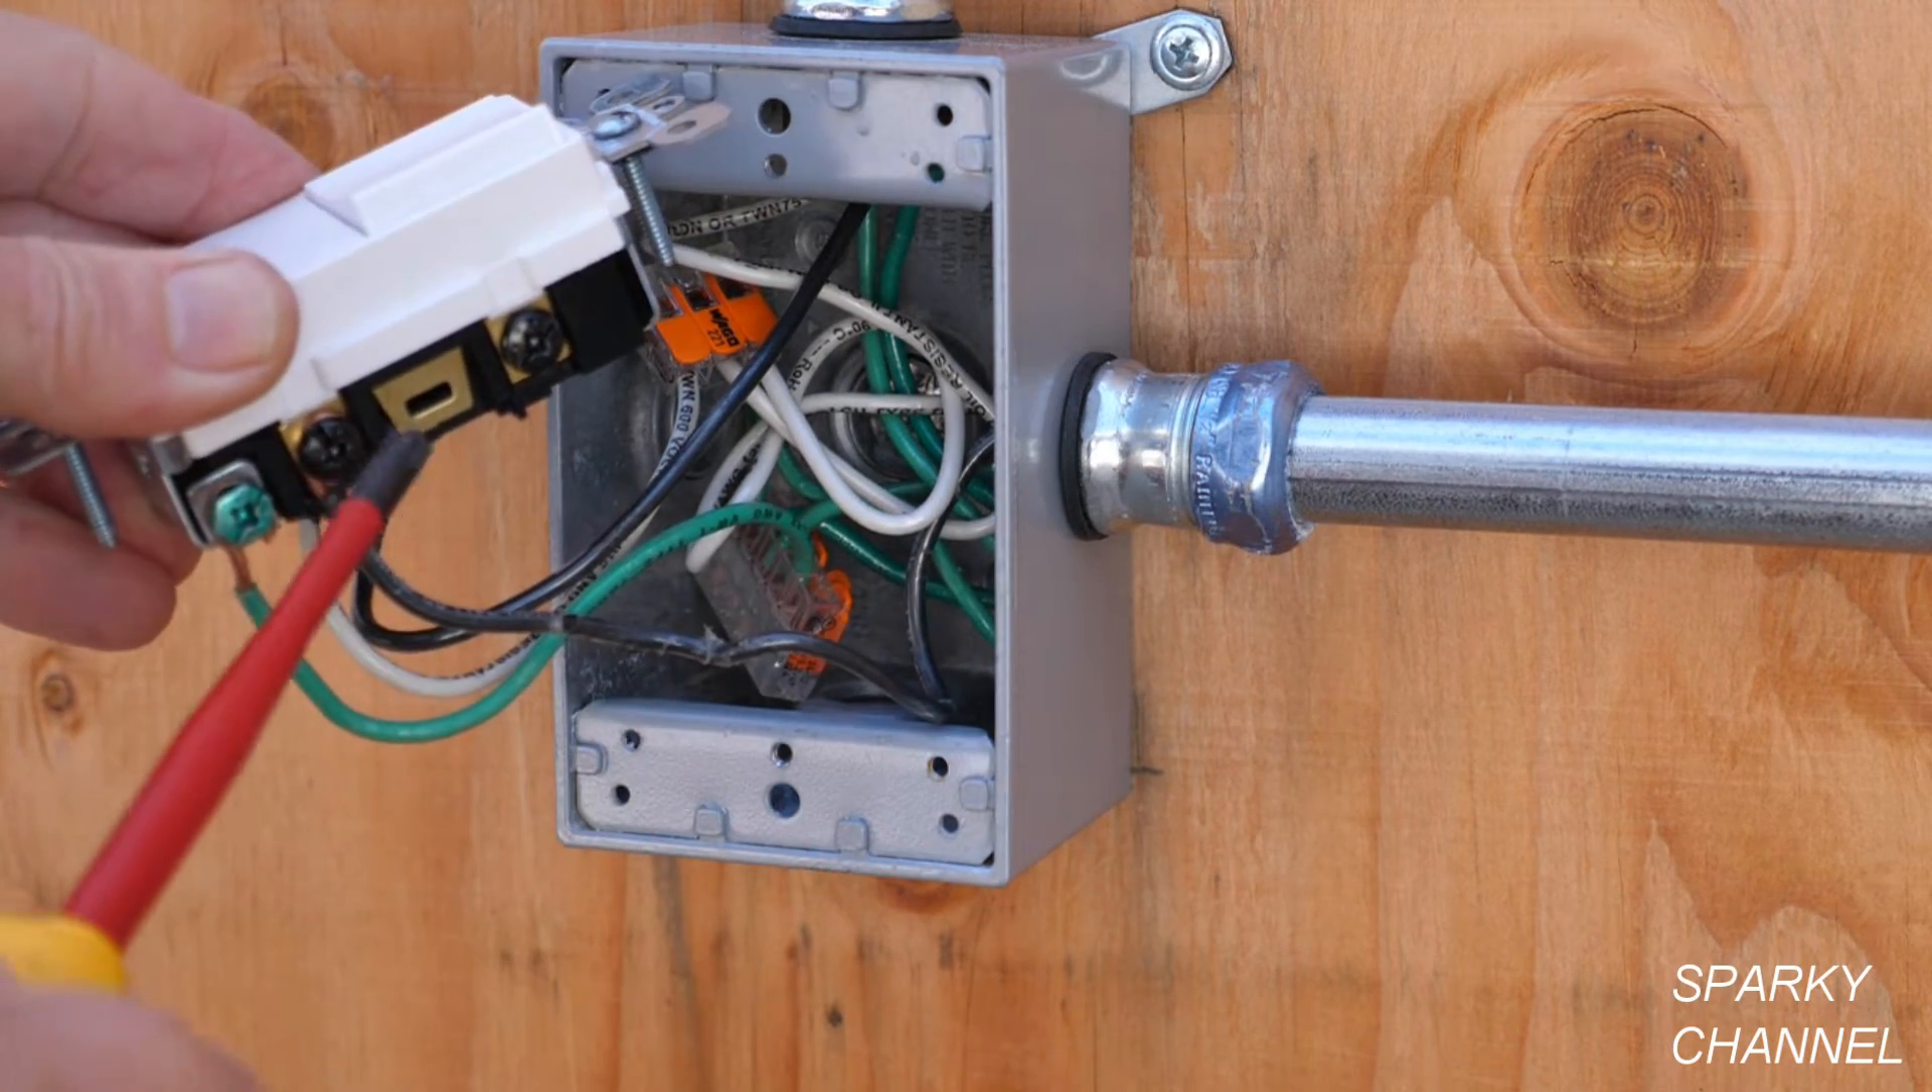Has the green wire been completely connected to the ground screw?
Yes.